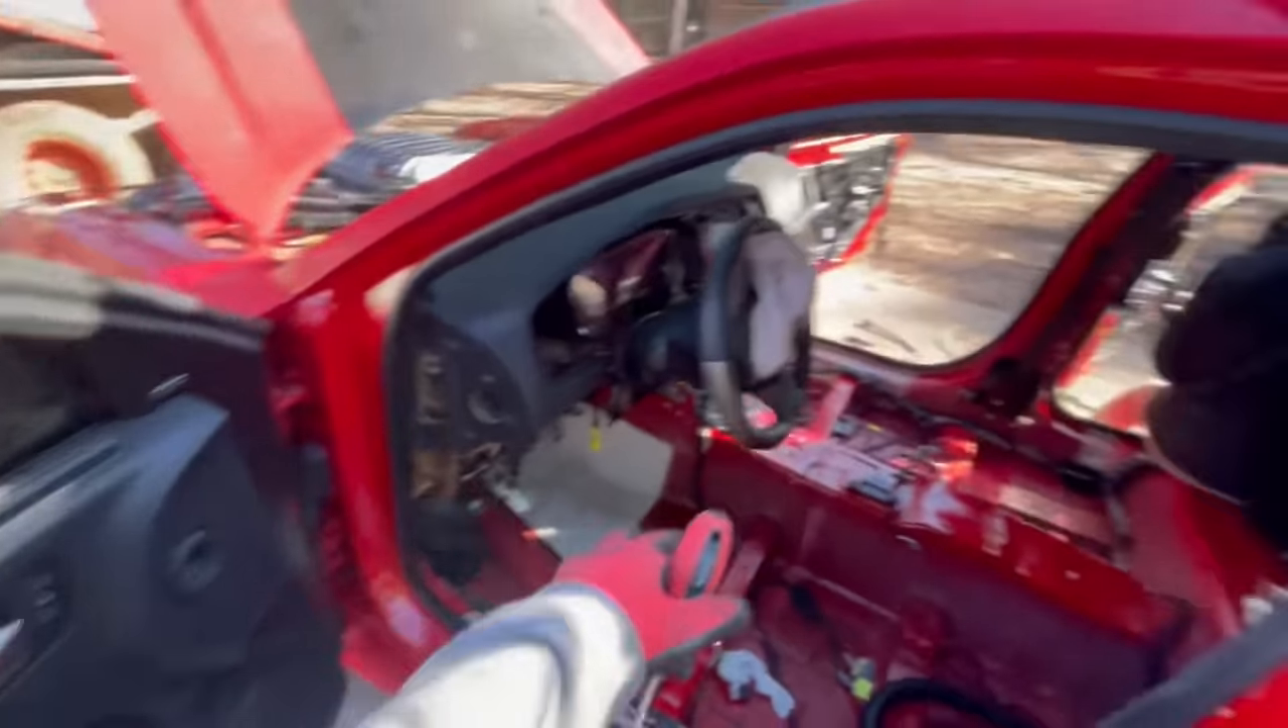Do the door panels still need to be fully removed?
Yes.